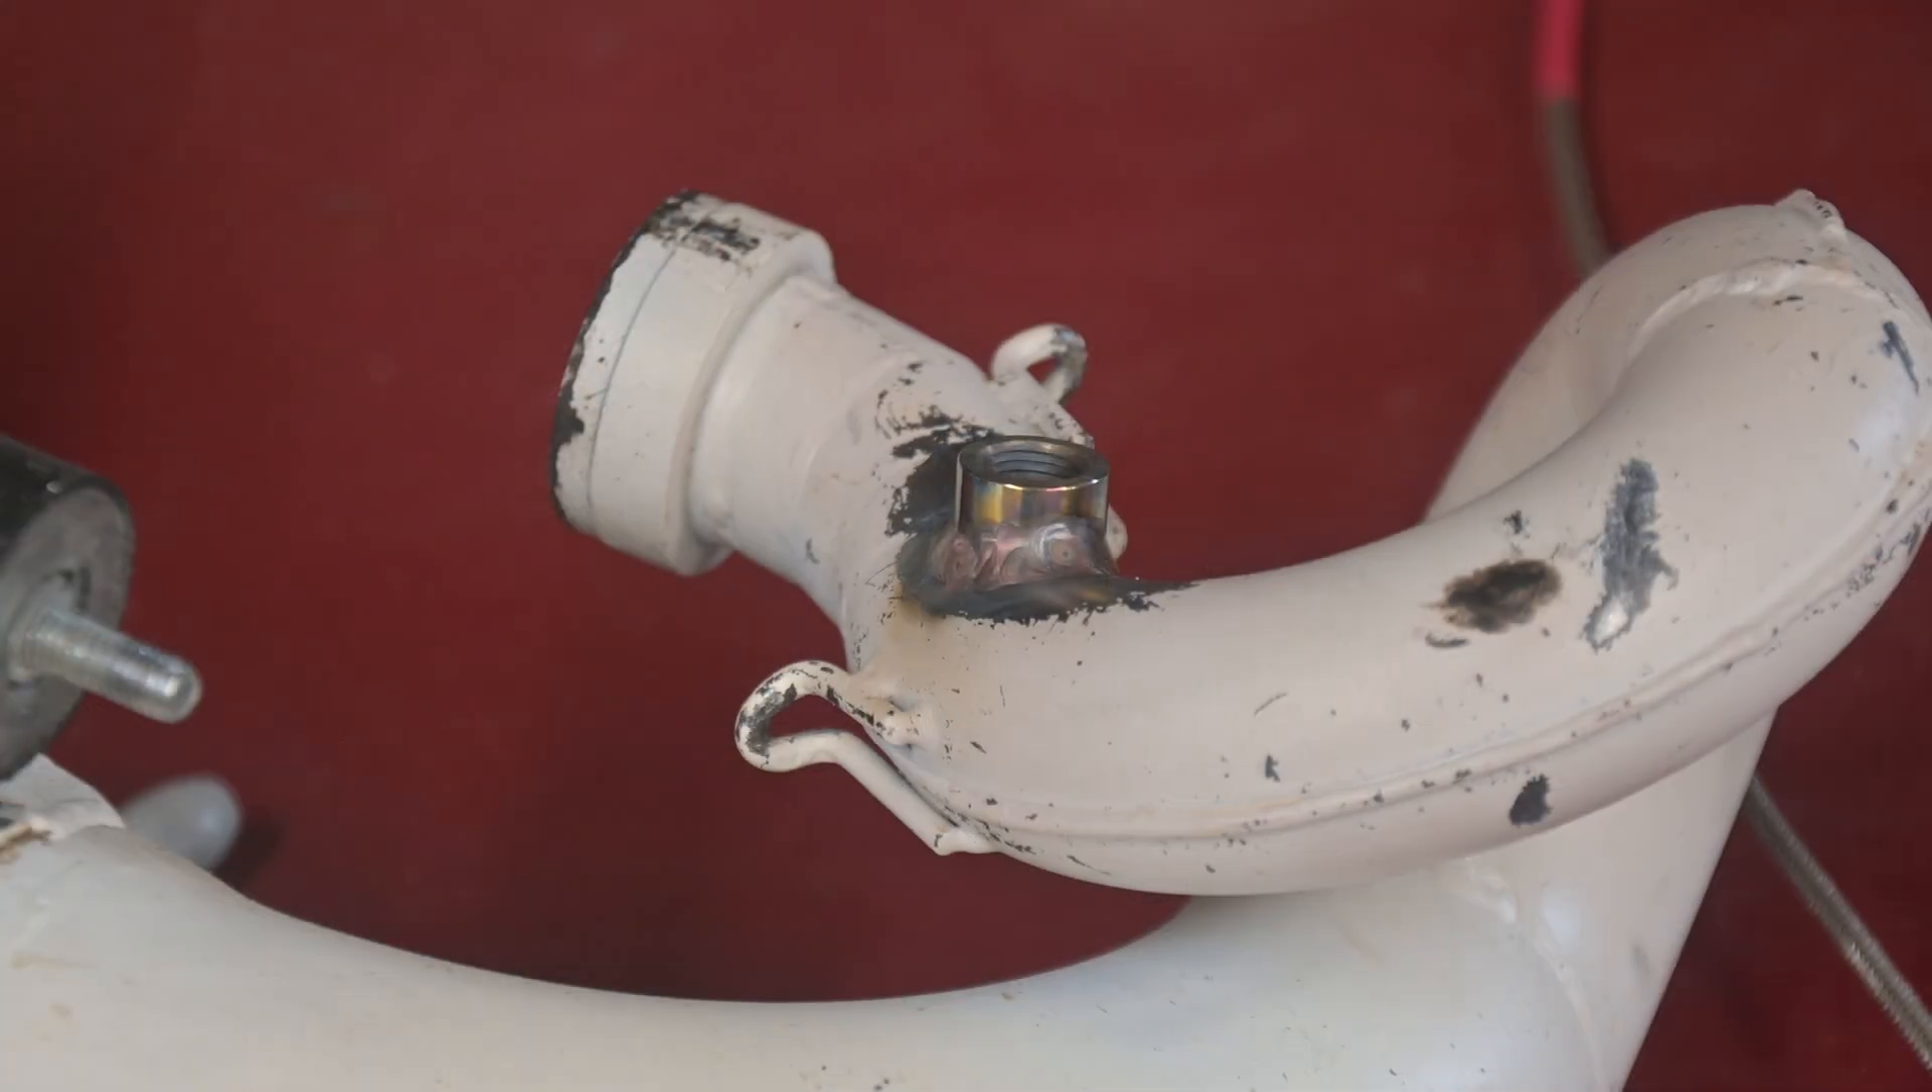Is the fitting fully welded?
Yes.